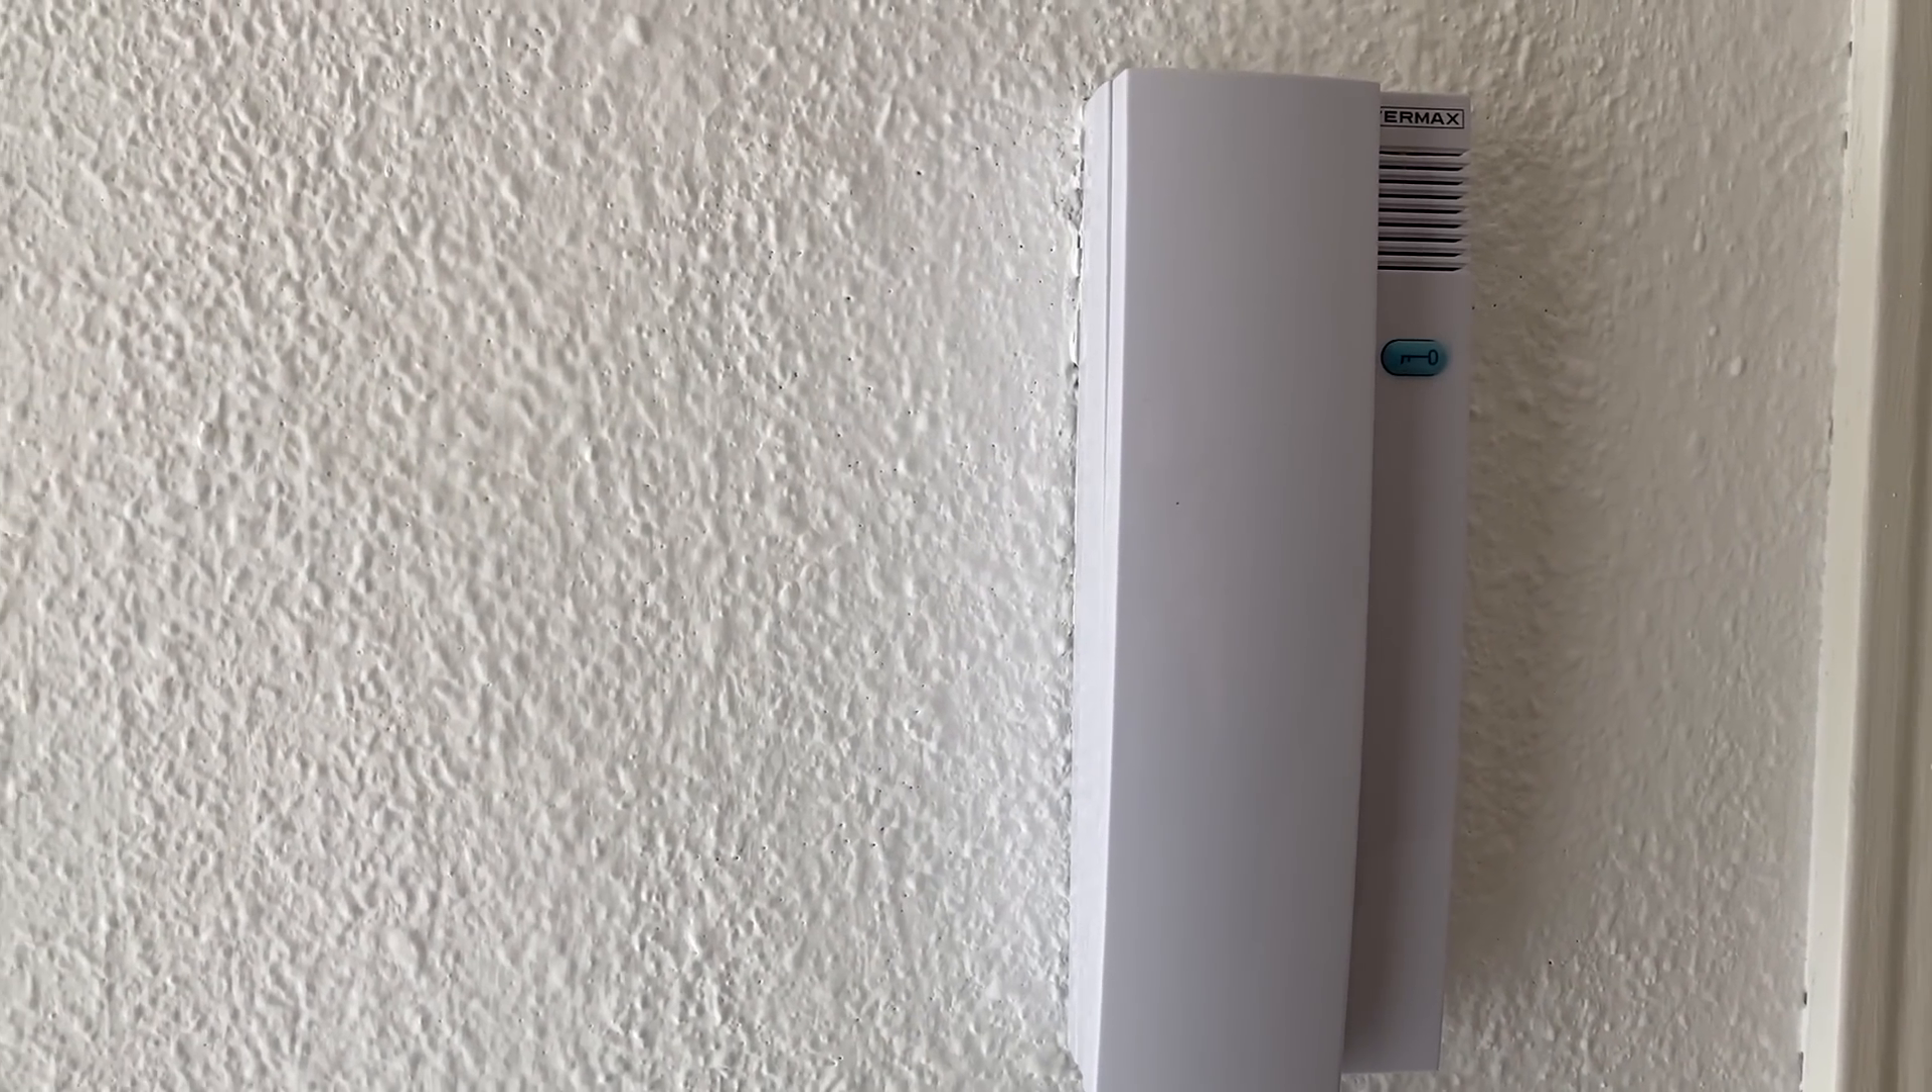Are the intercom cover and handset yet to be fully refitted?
No.